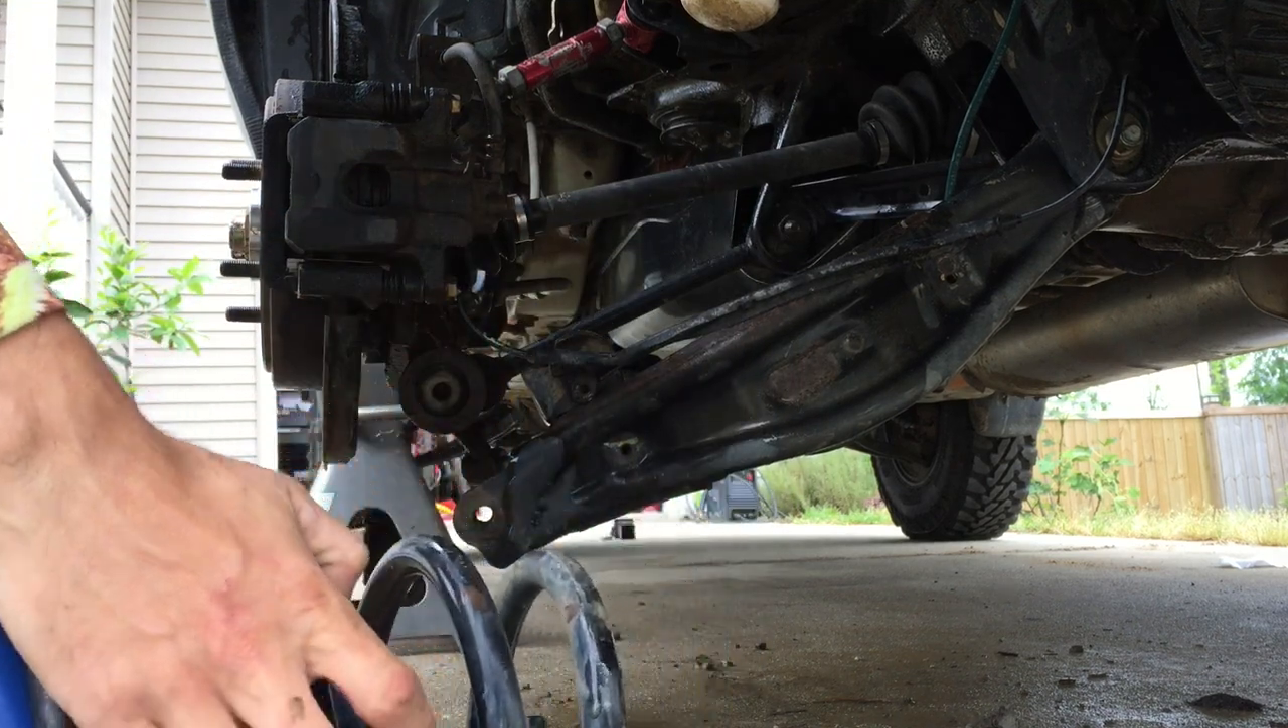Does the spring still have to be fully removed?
No.